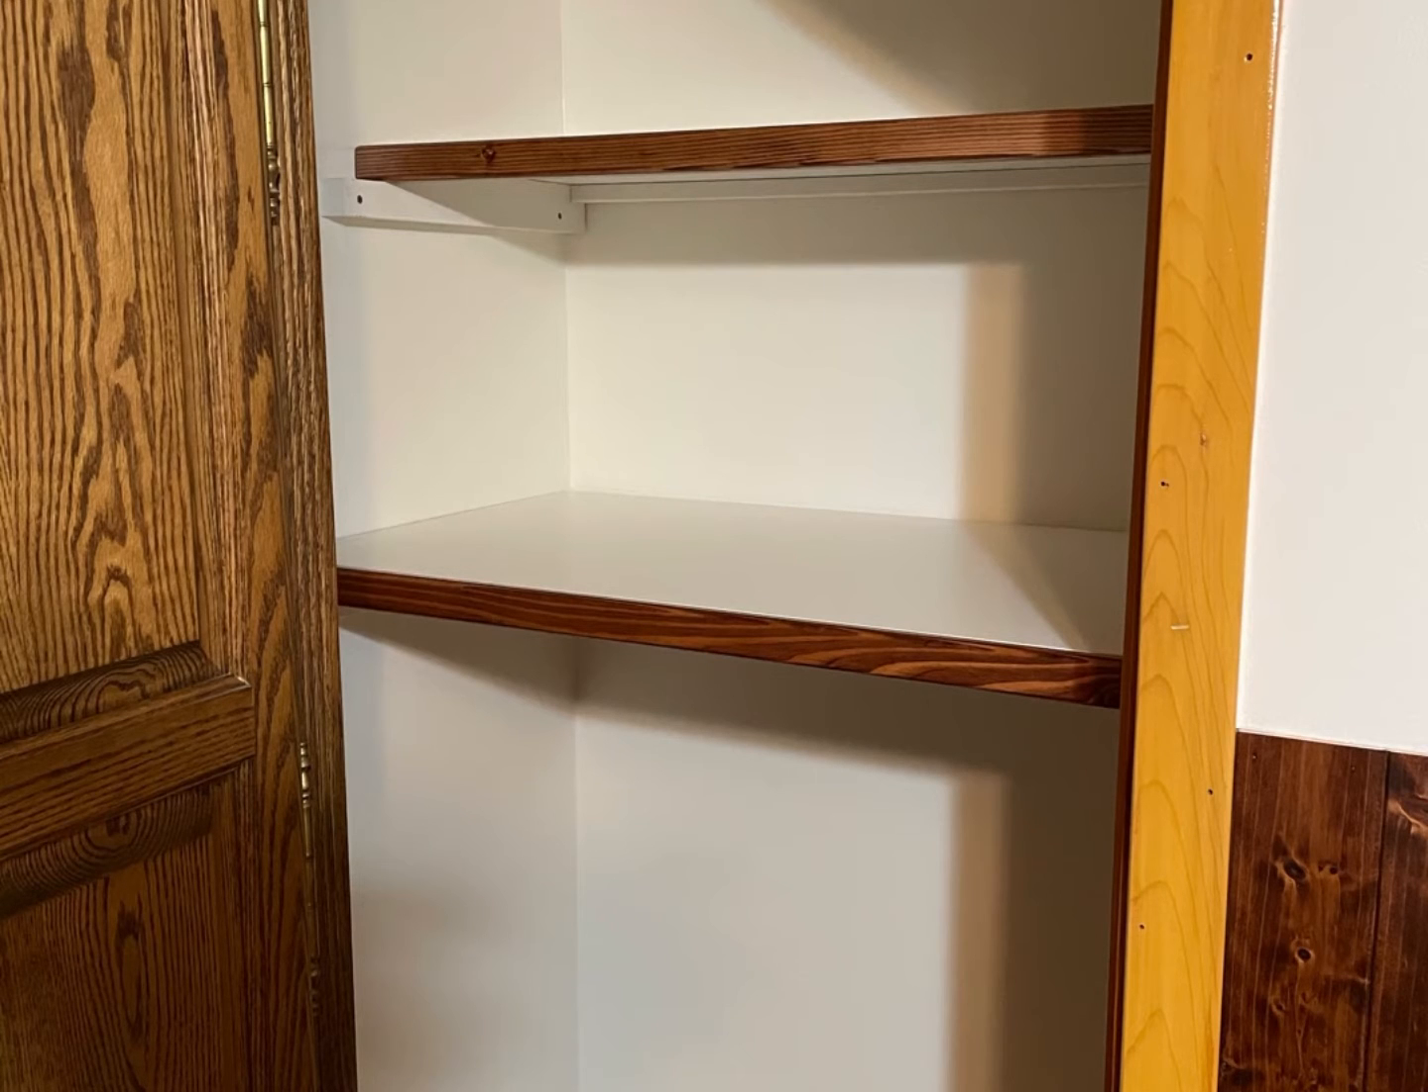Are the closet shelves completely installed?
Yes.